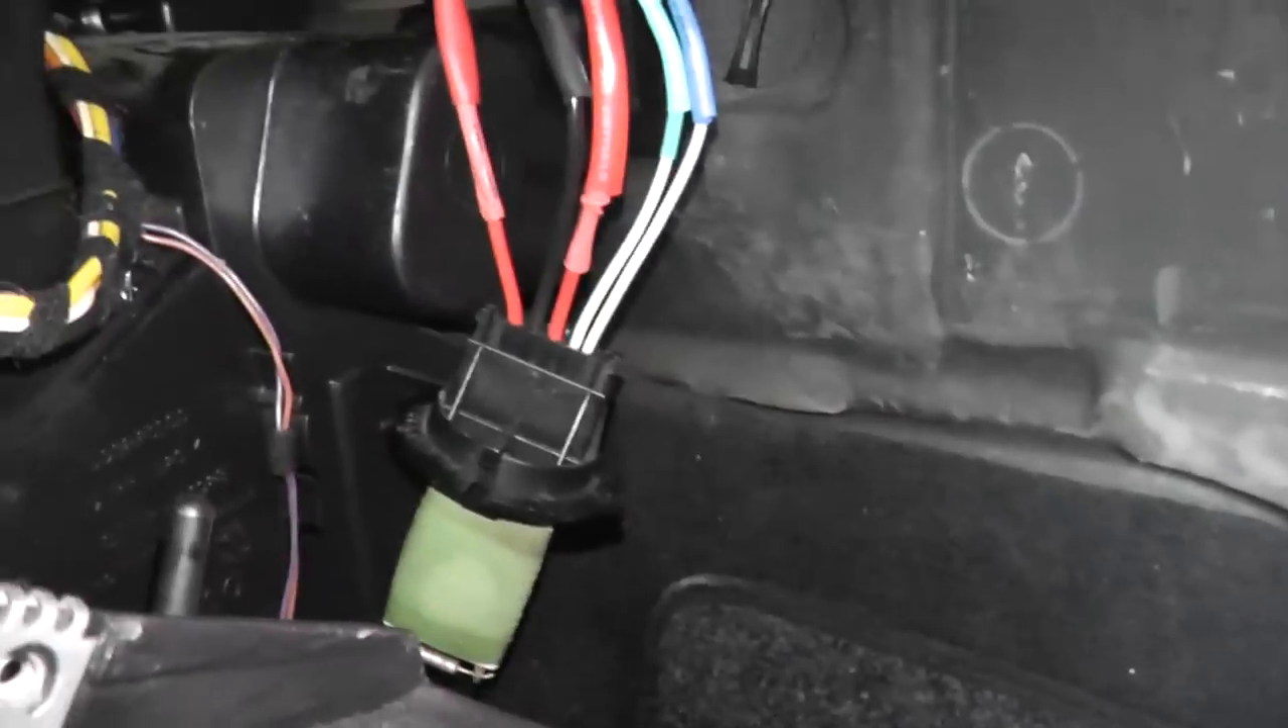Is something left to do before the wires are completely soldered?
No.